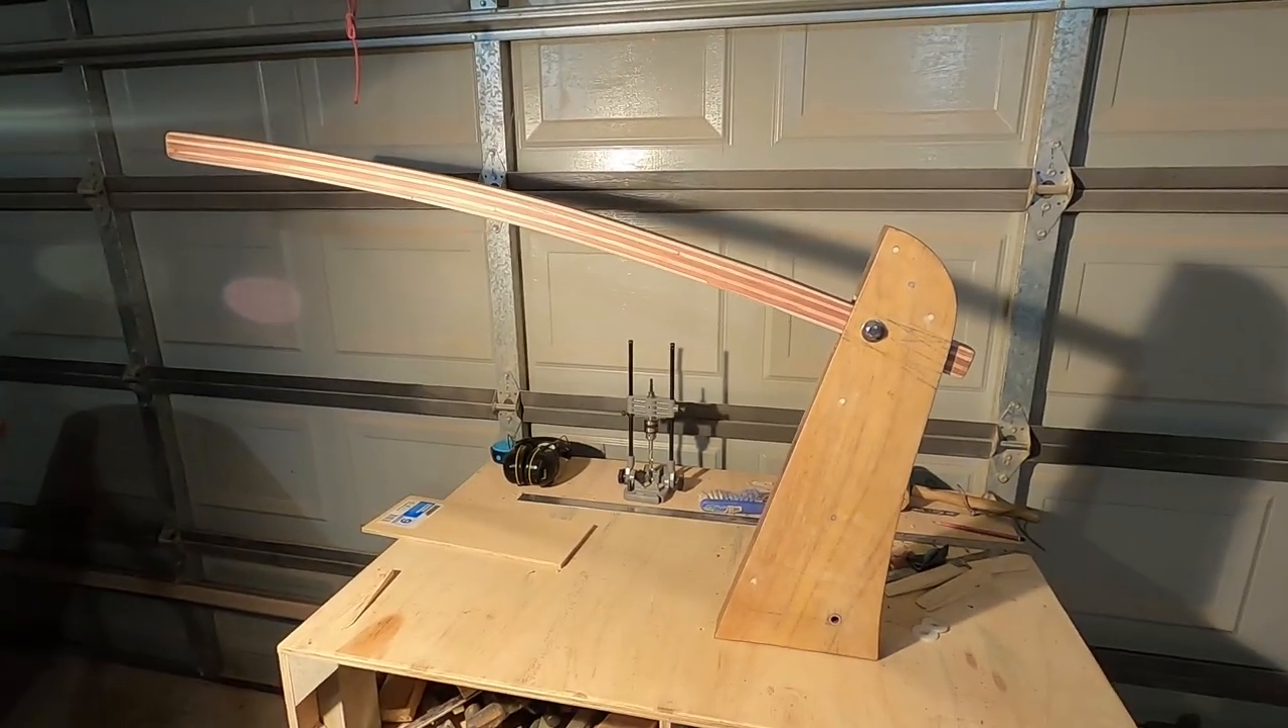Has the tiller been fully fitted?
Yes.